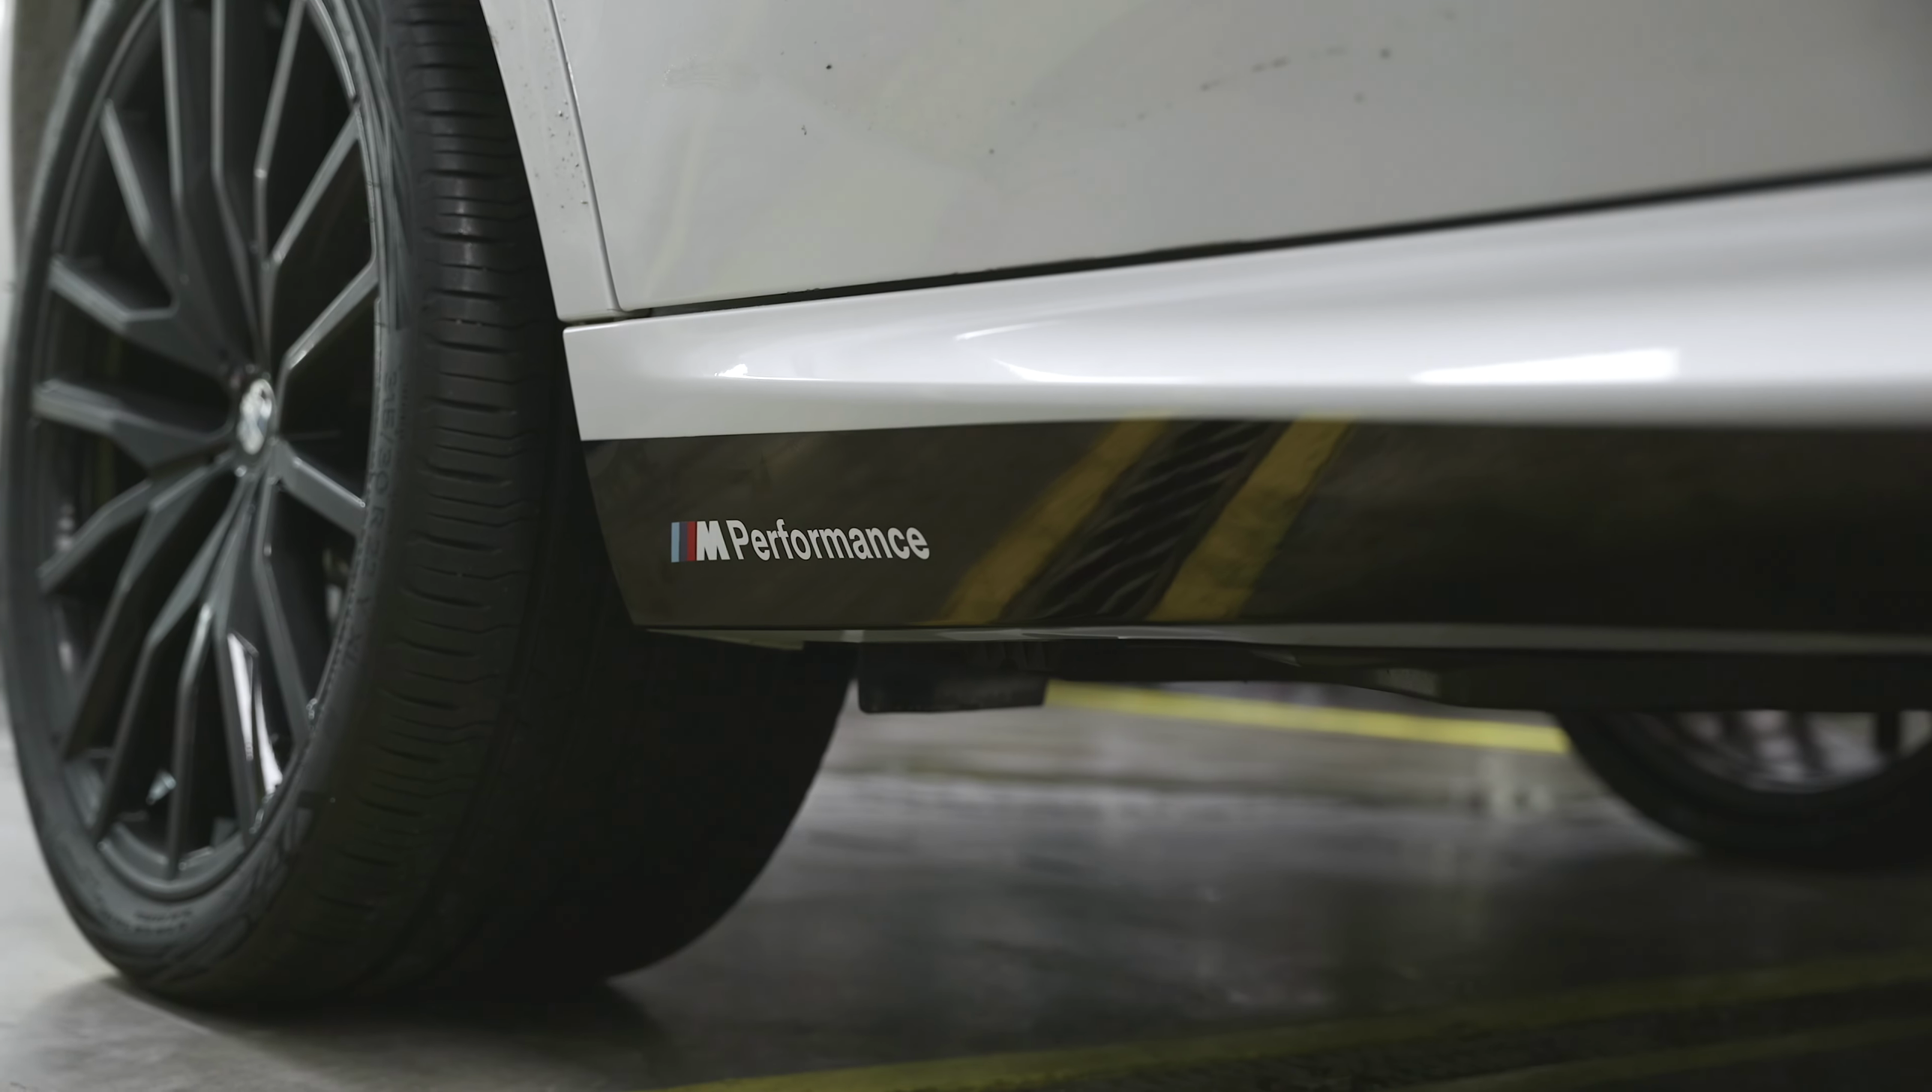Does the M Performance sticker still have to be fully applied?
No.